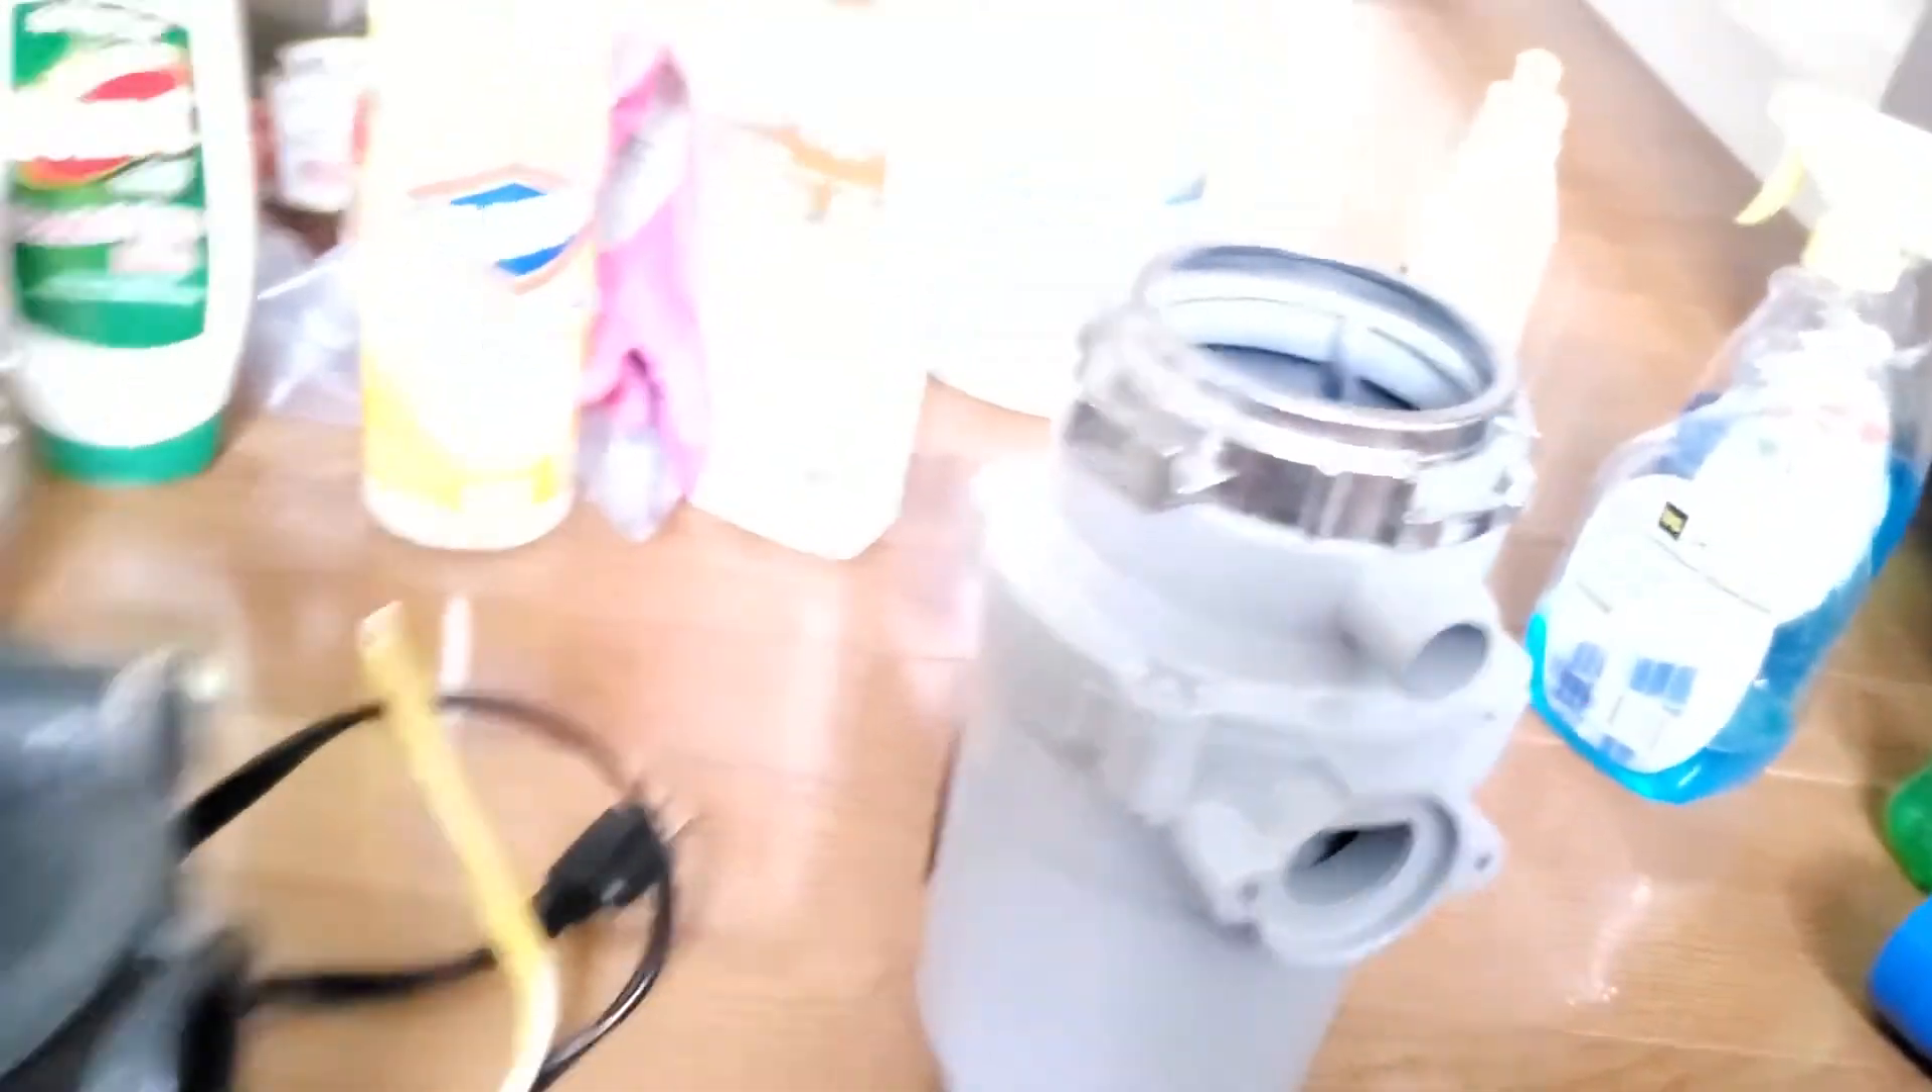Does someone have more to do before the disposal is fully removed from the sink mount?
No.